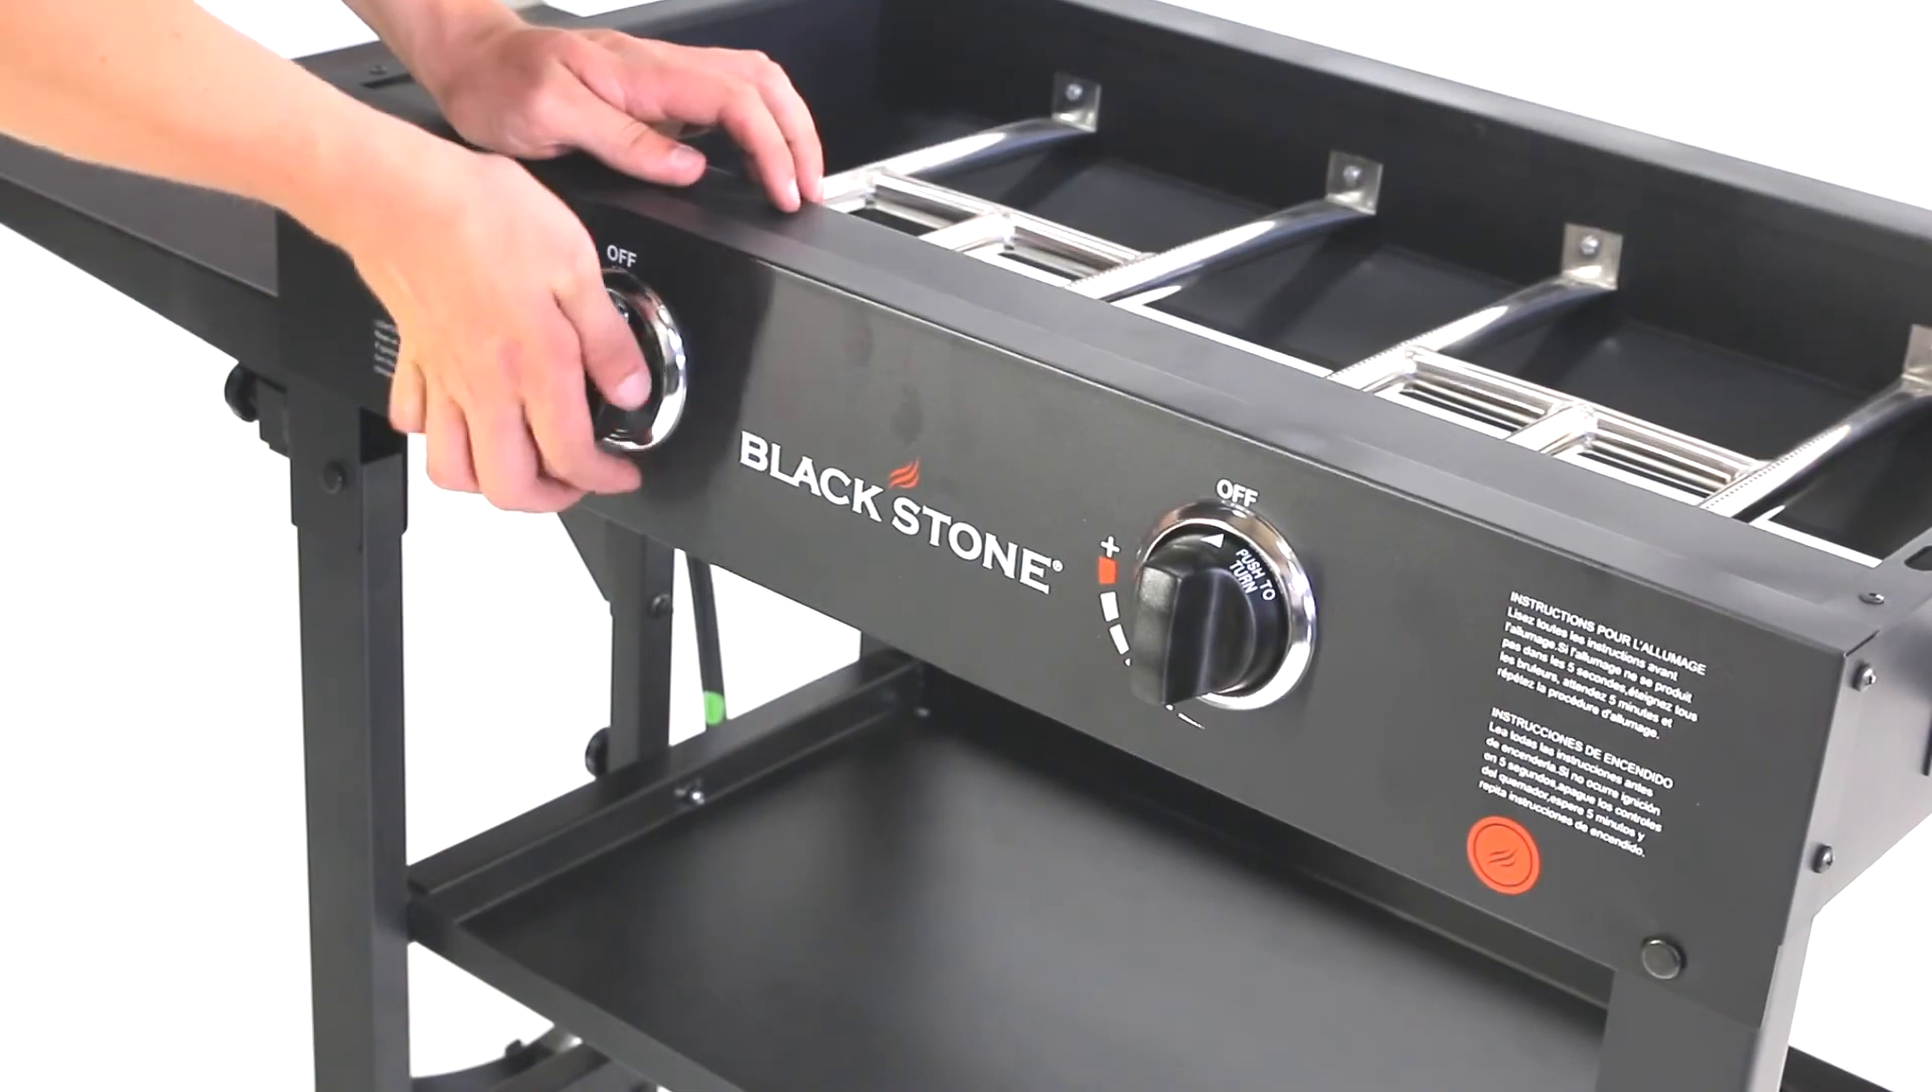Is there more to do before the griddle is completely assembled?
Yes.